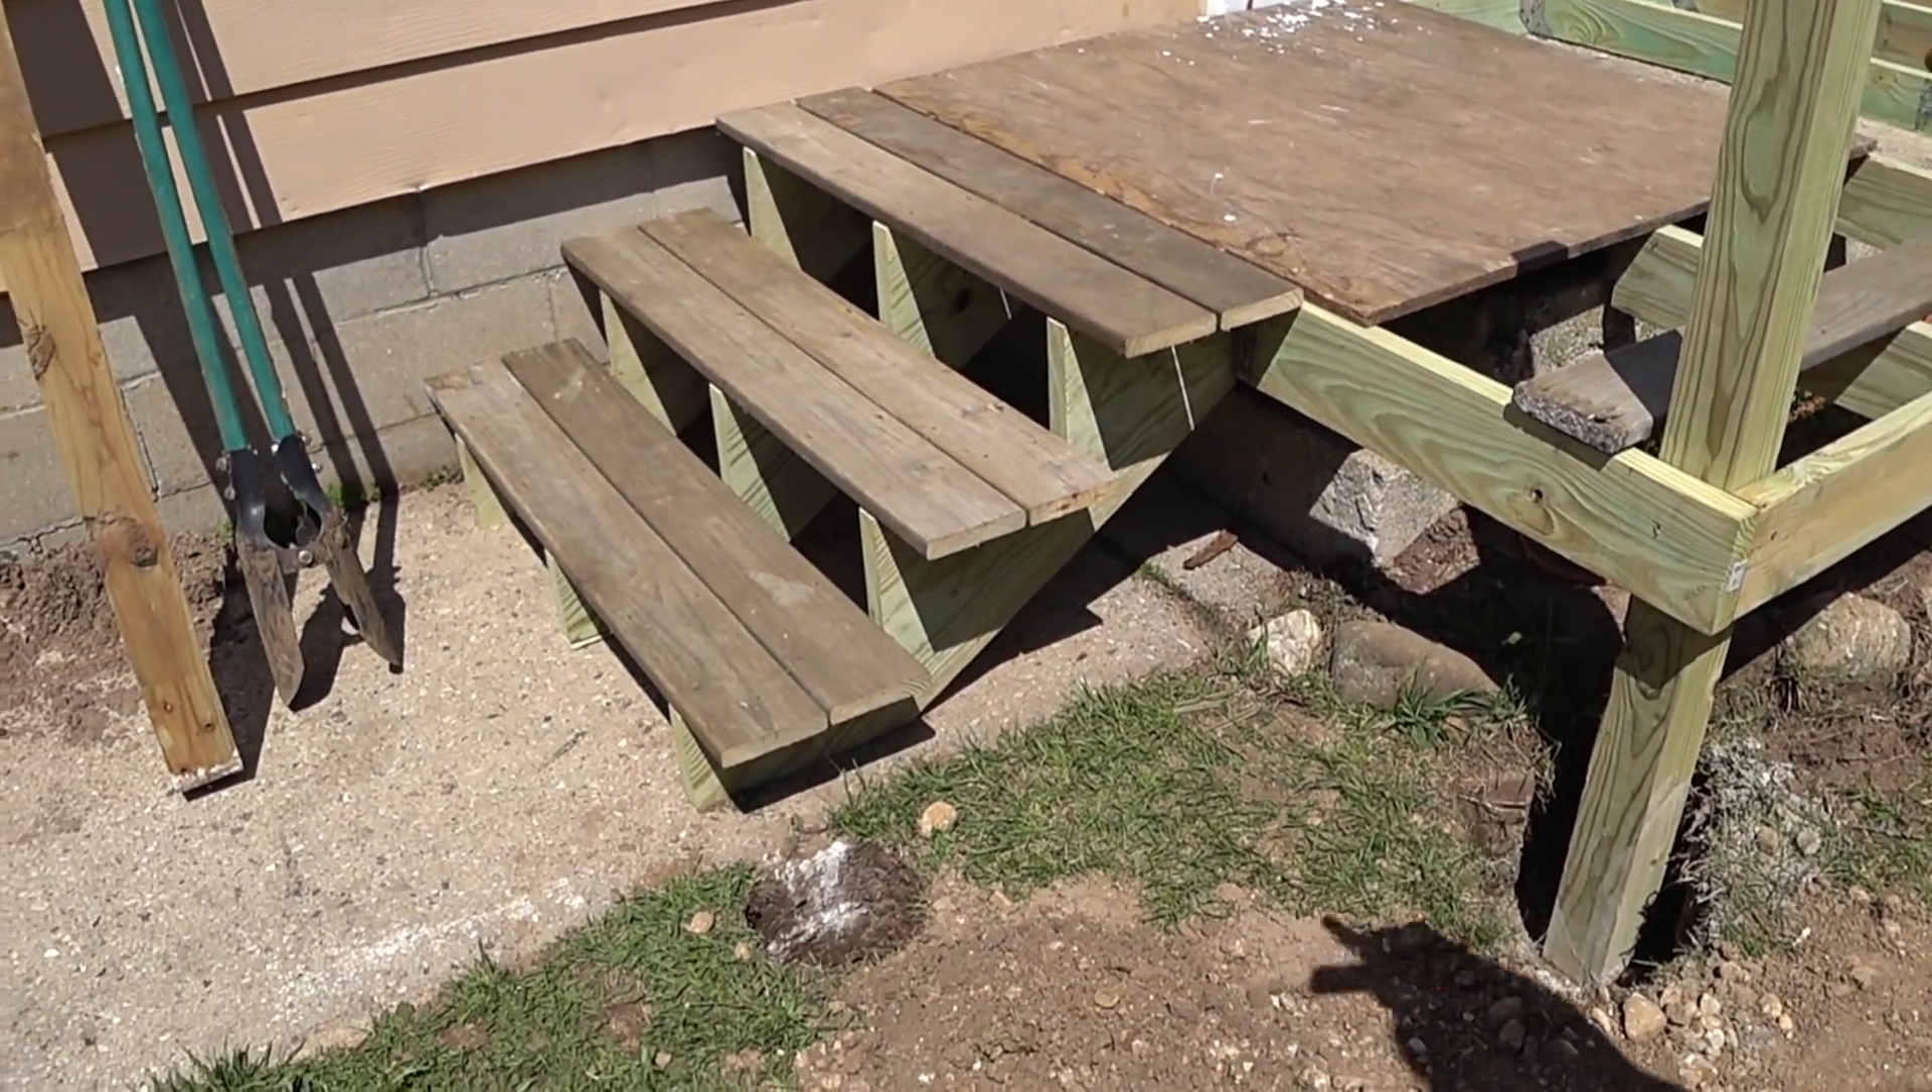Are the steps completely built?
Yes.